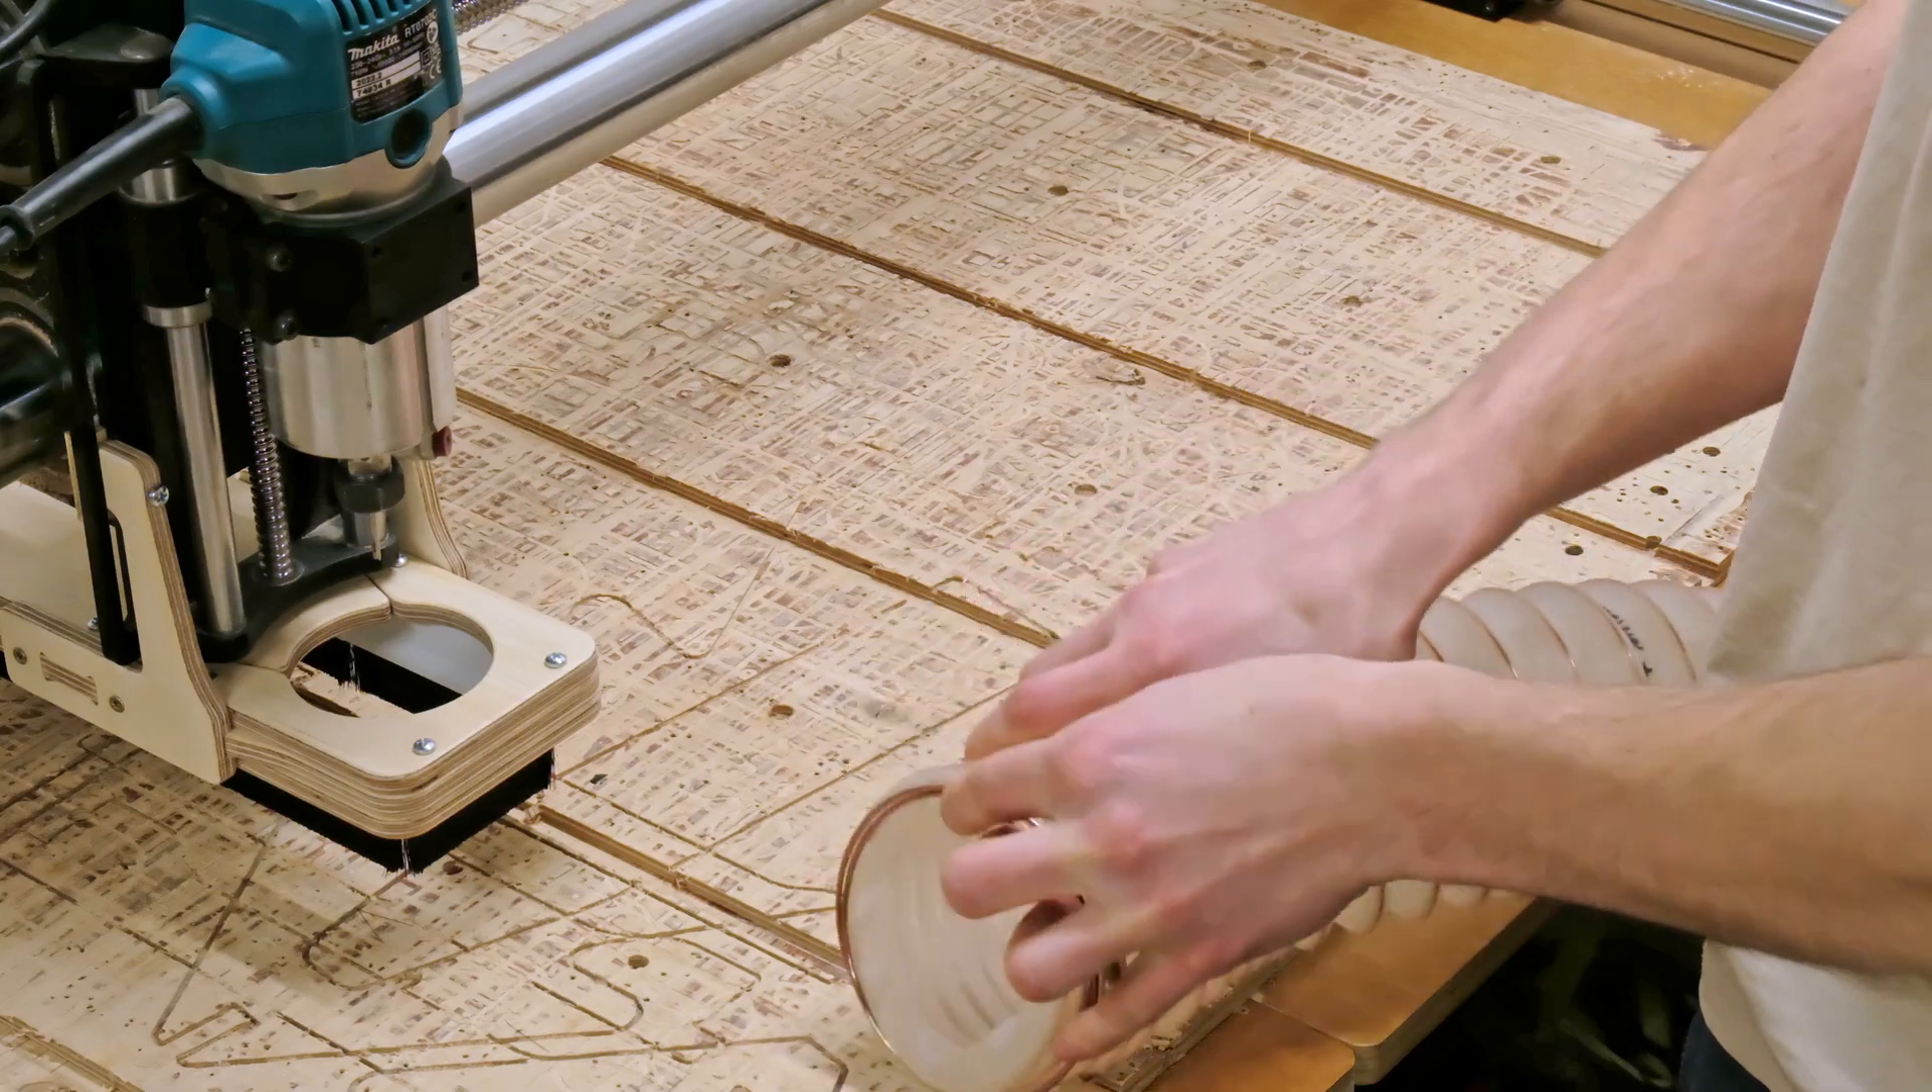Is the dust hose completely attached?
No.